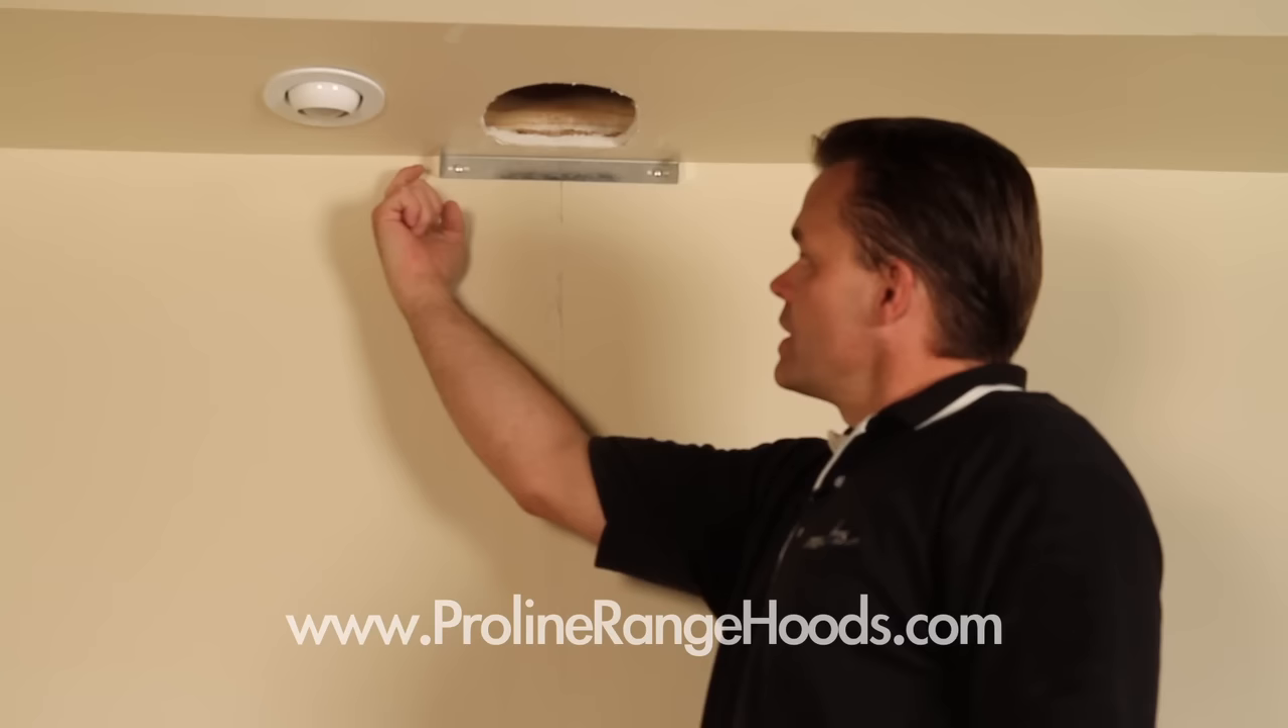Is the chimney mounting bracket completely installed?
Yes.